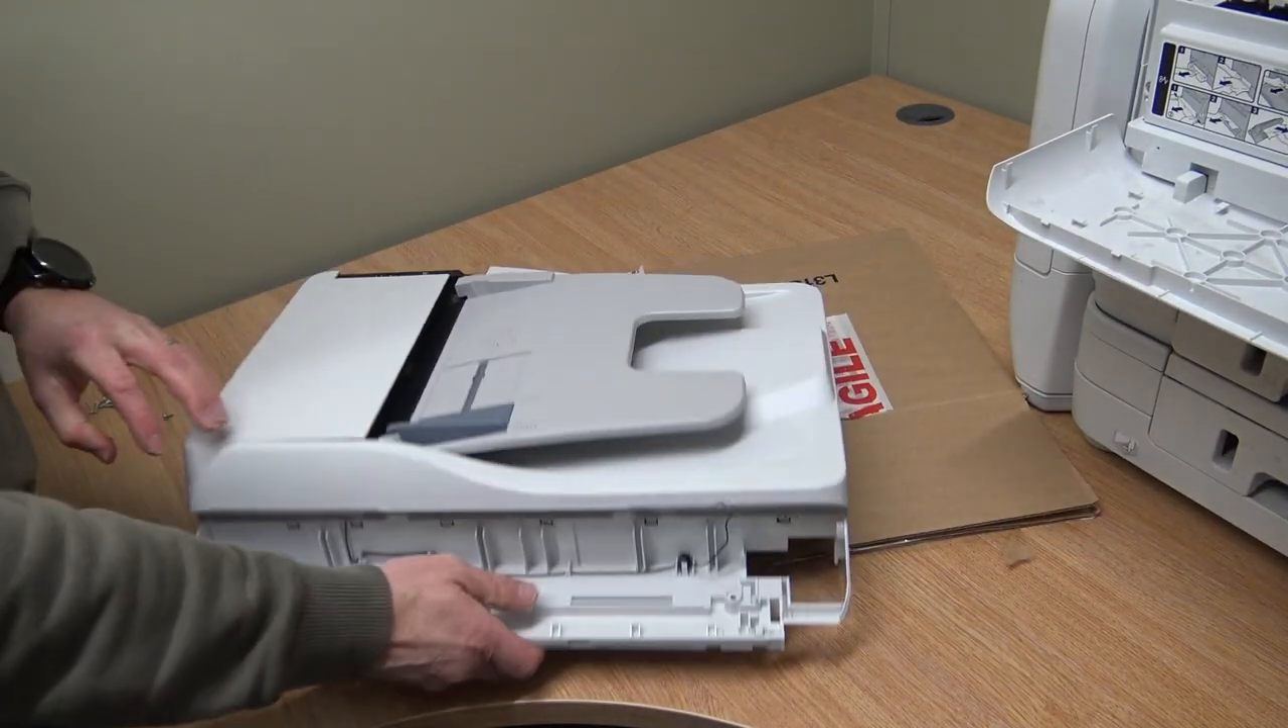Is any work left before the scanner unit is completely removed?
No.